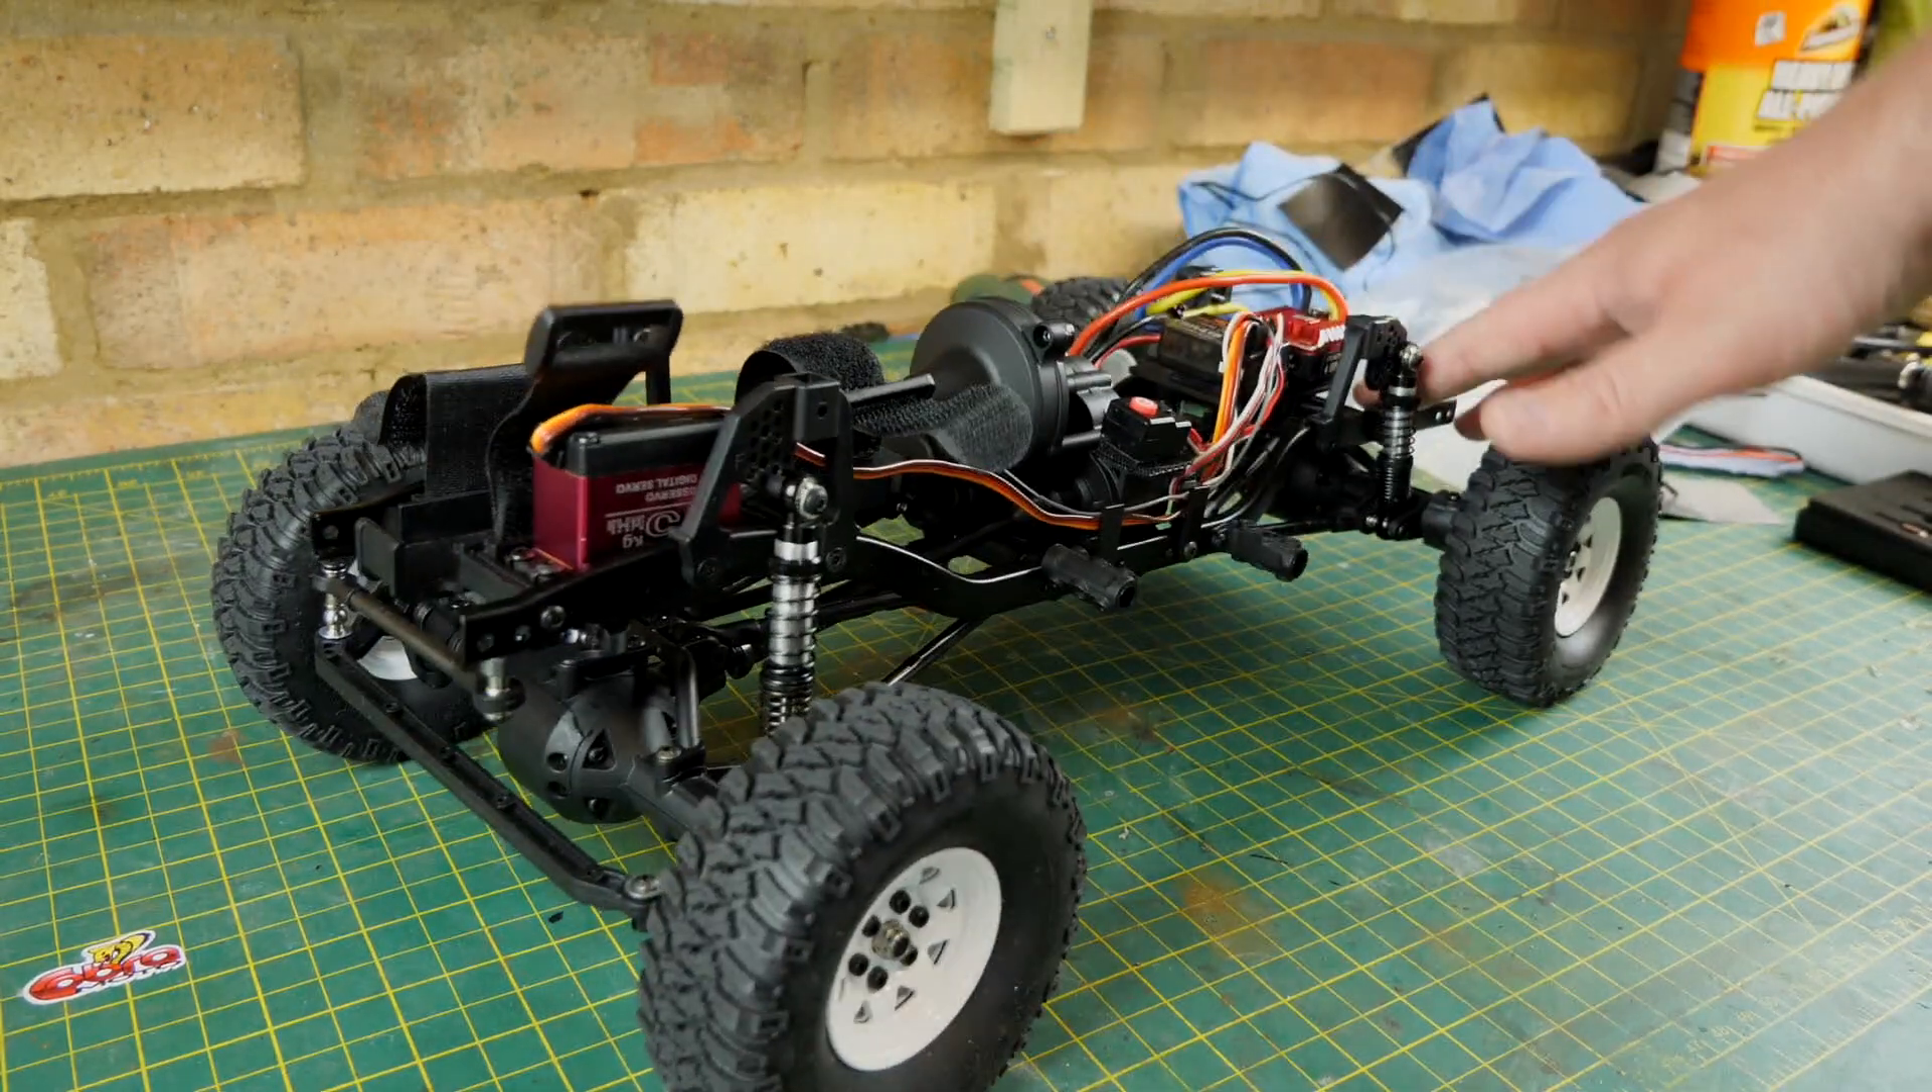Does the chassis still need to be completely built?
No.